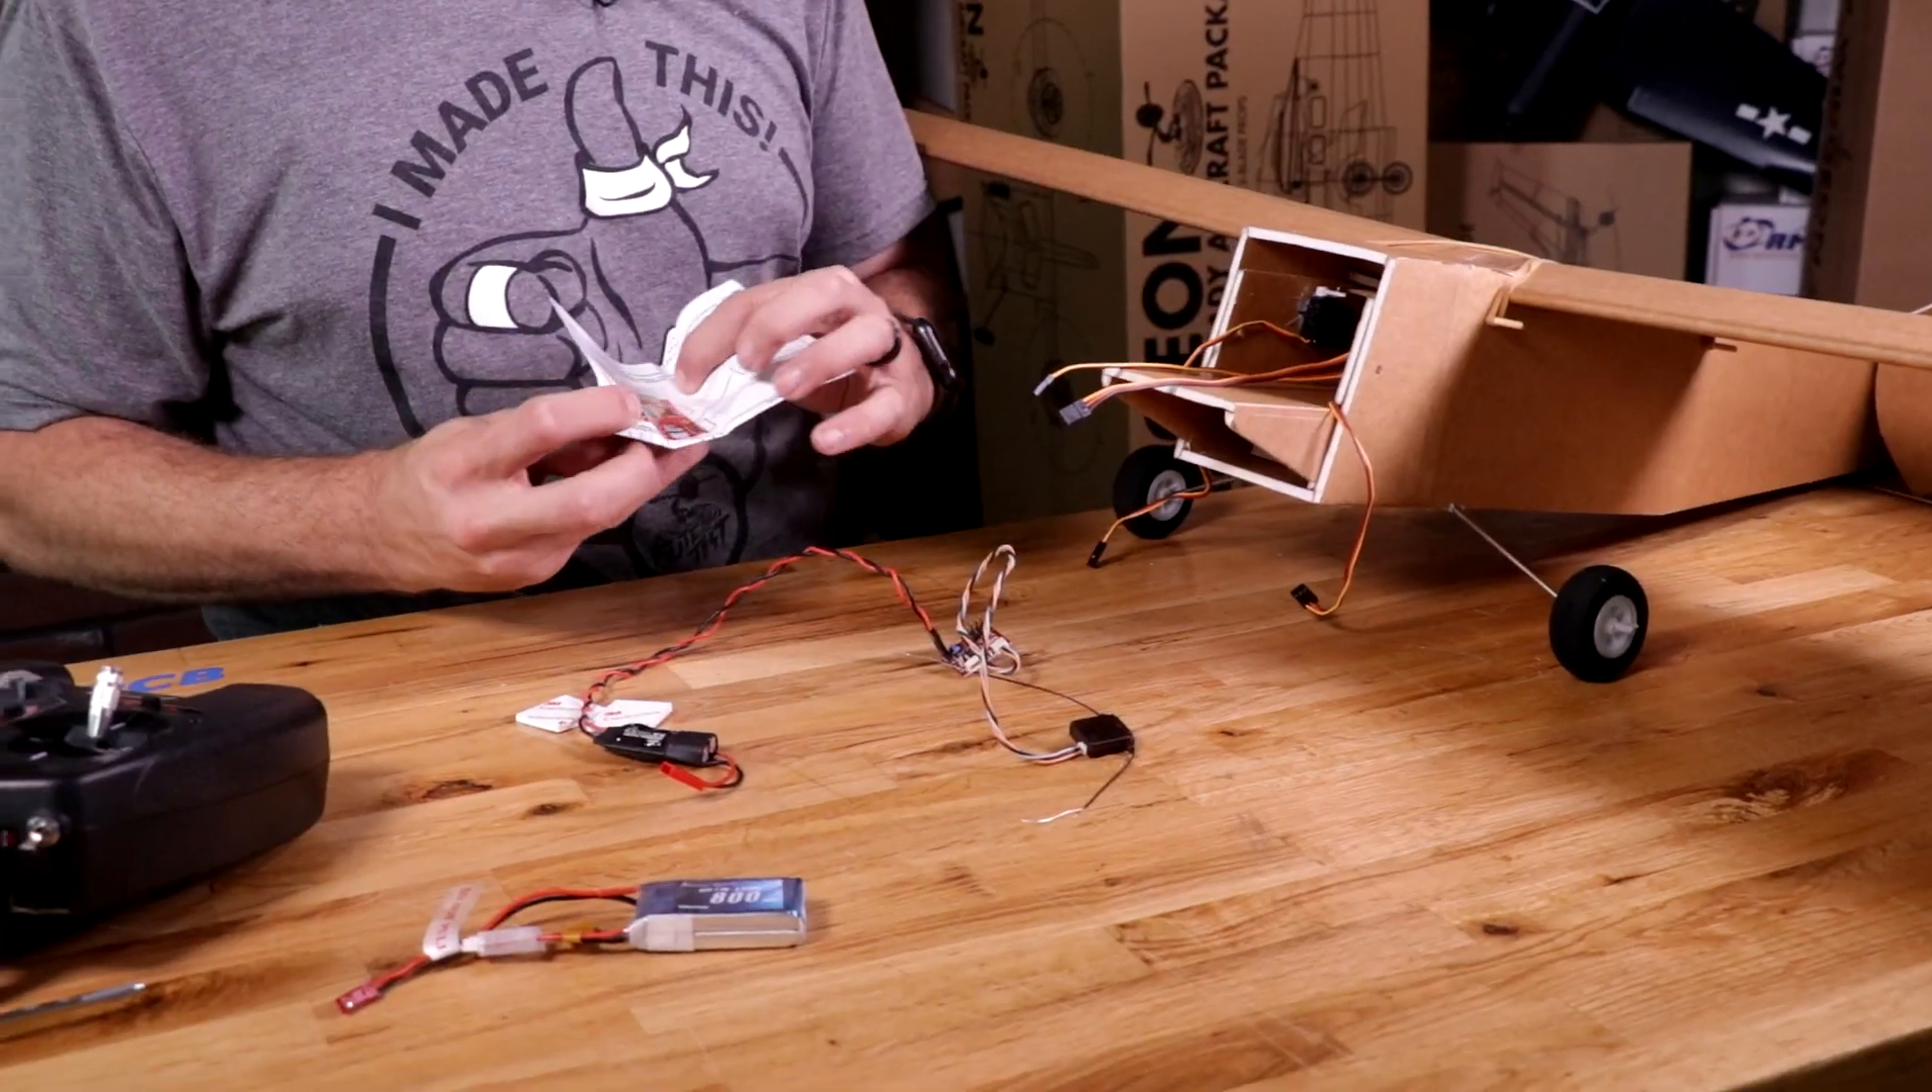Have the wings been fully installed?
Yes.